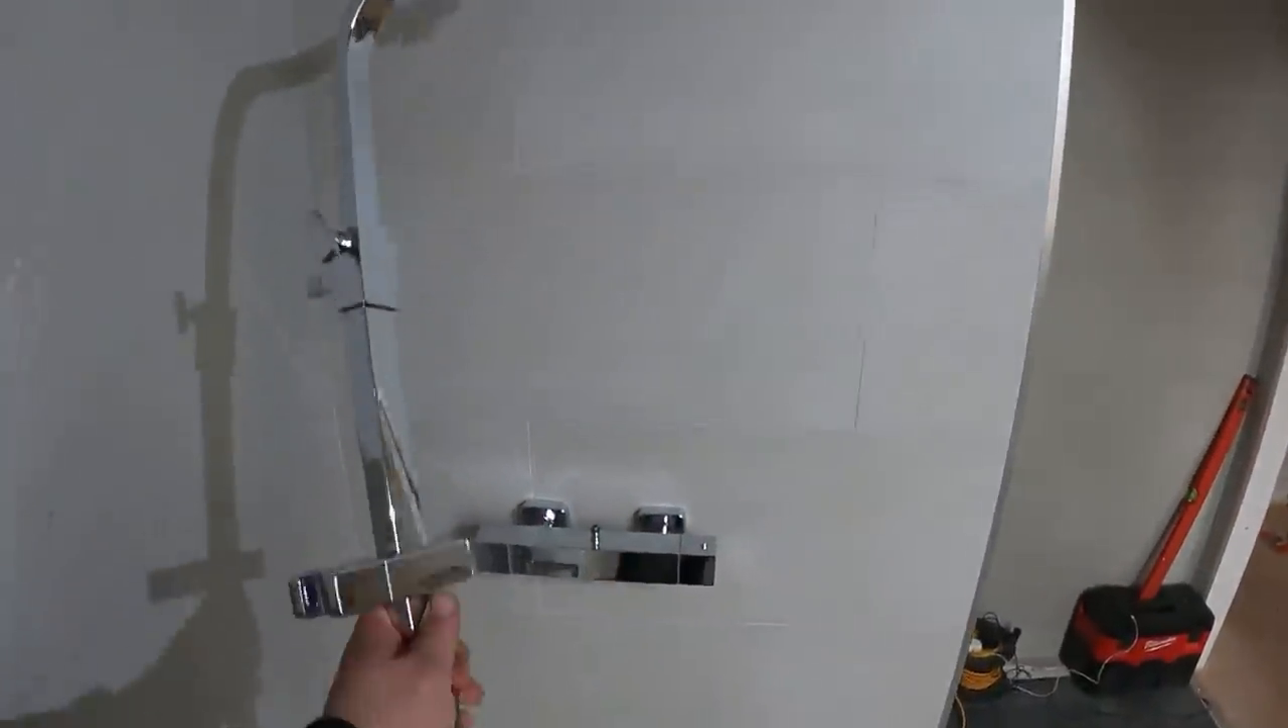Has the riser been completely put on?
No.